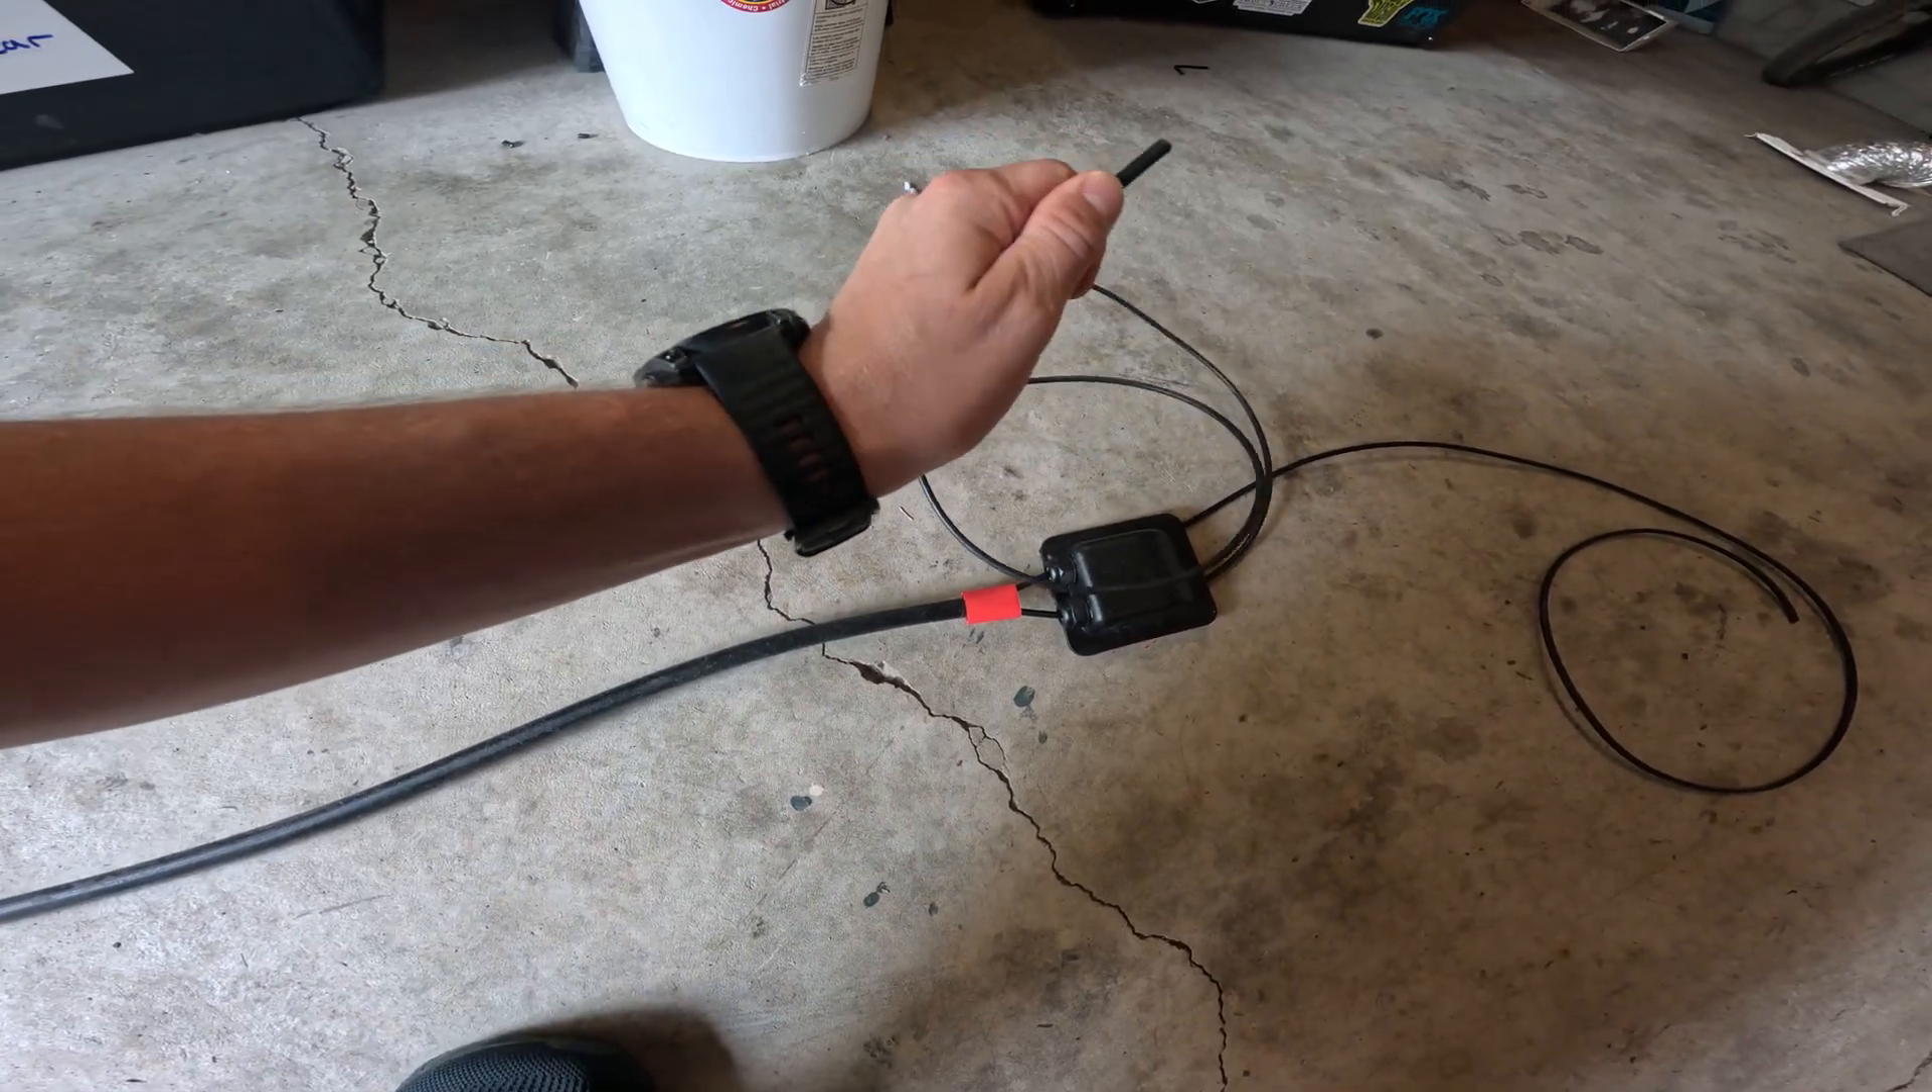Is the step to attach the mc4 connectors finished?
No.